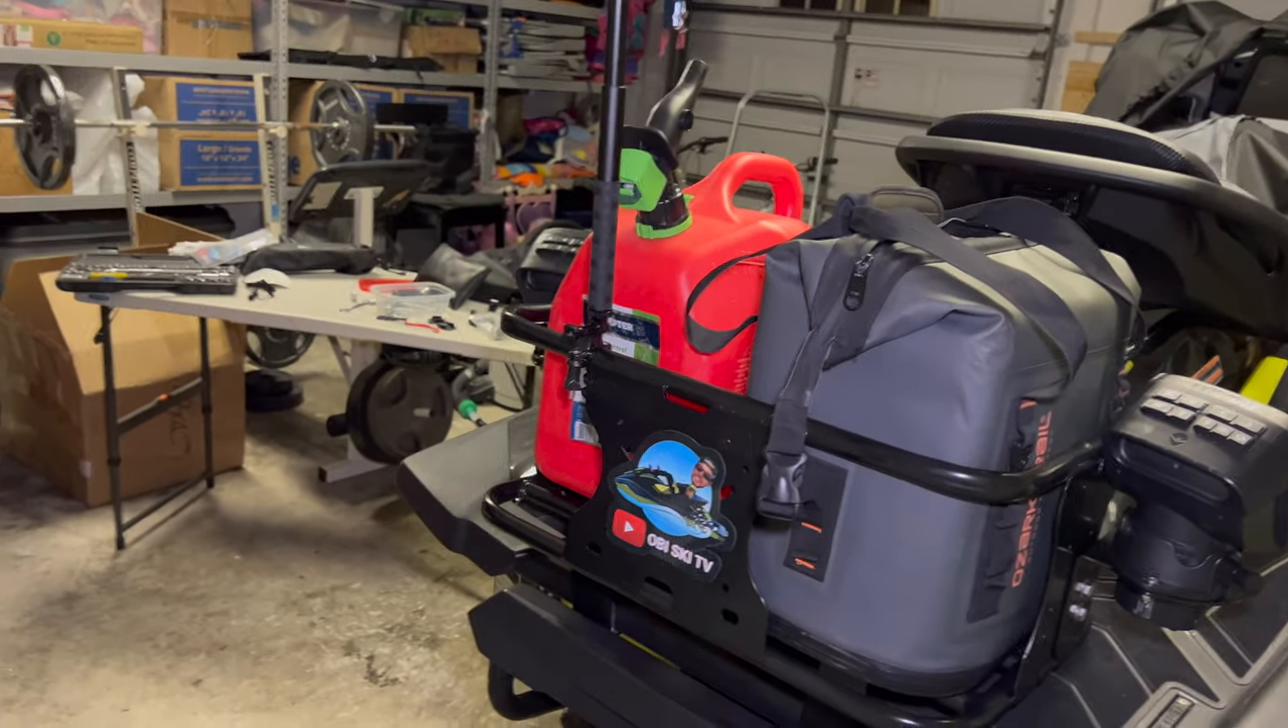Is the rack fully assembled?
Yes.